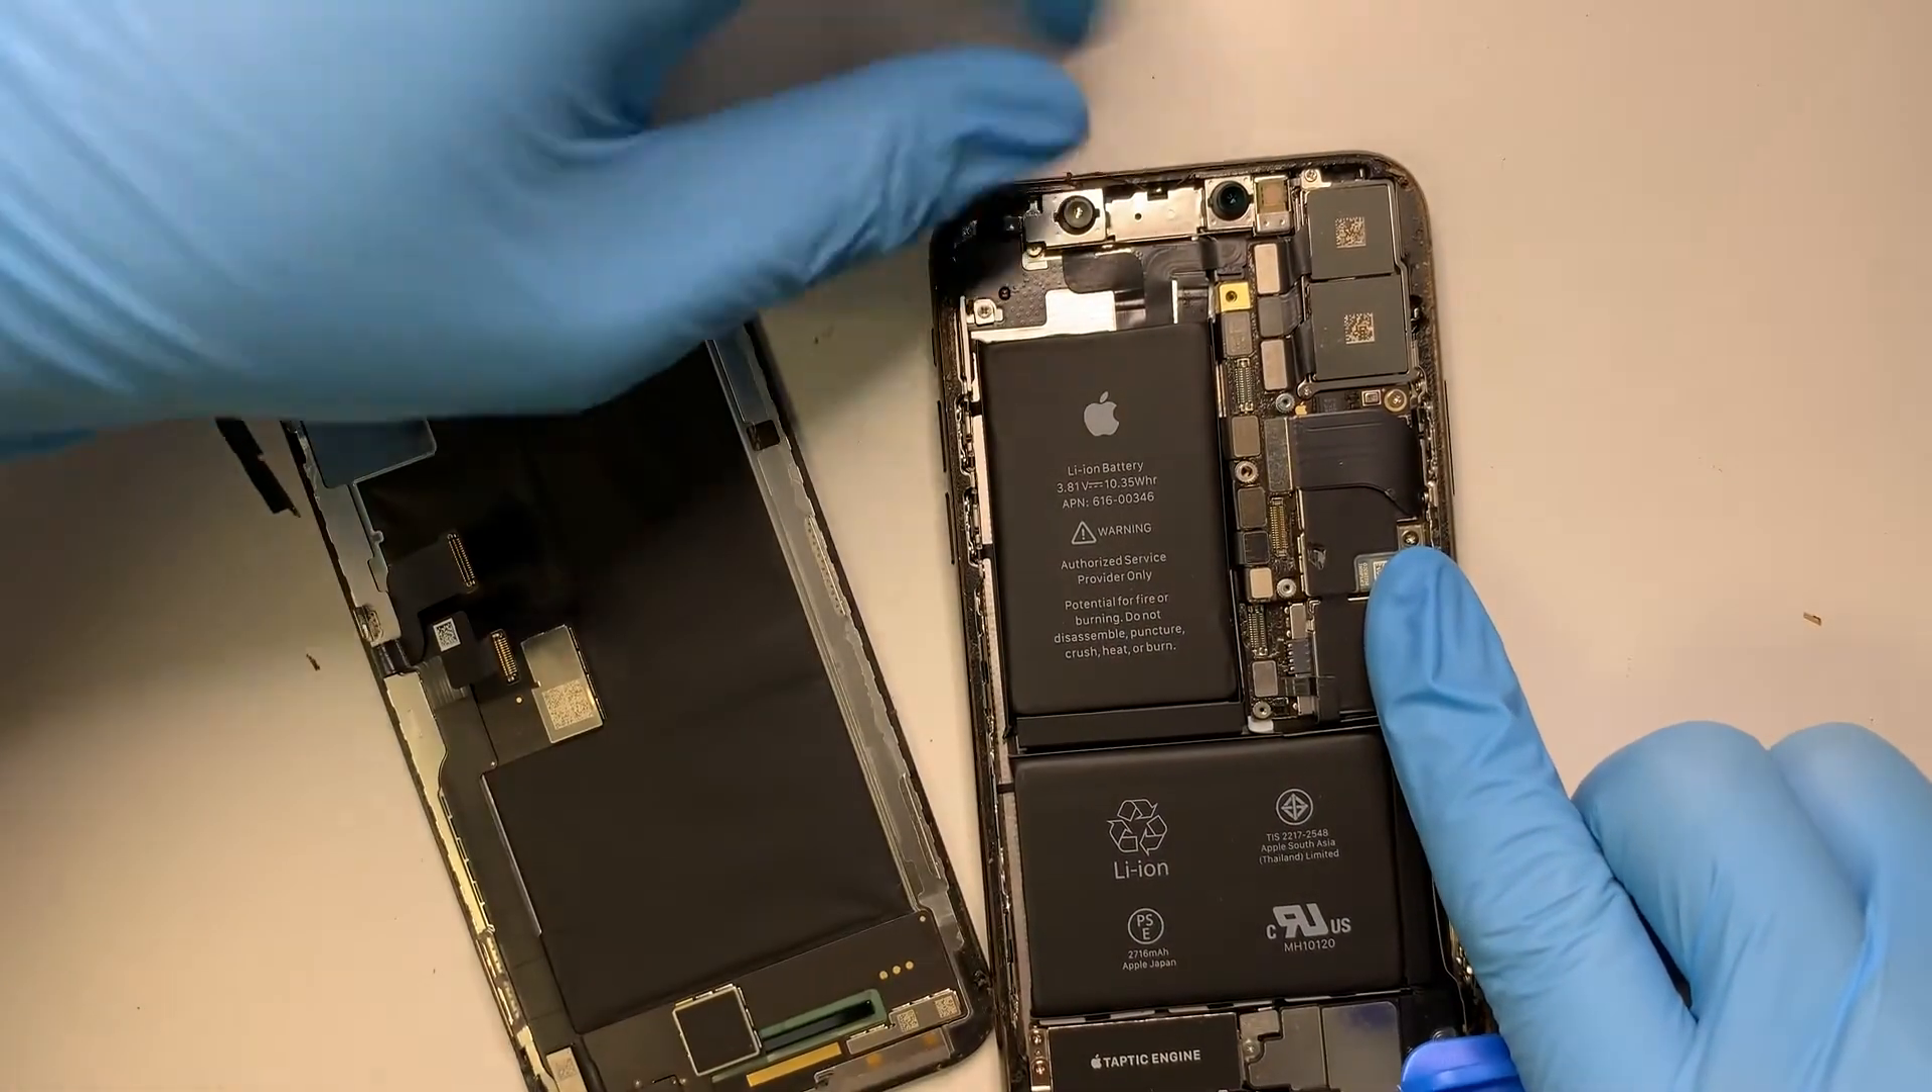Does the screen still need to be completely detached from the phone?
No.